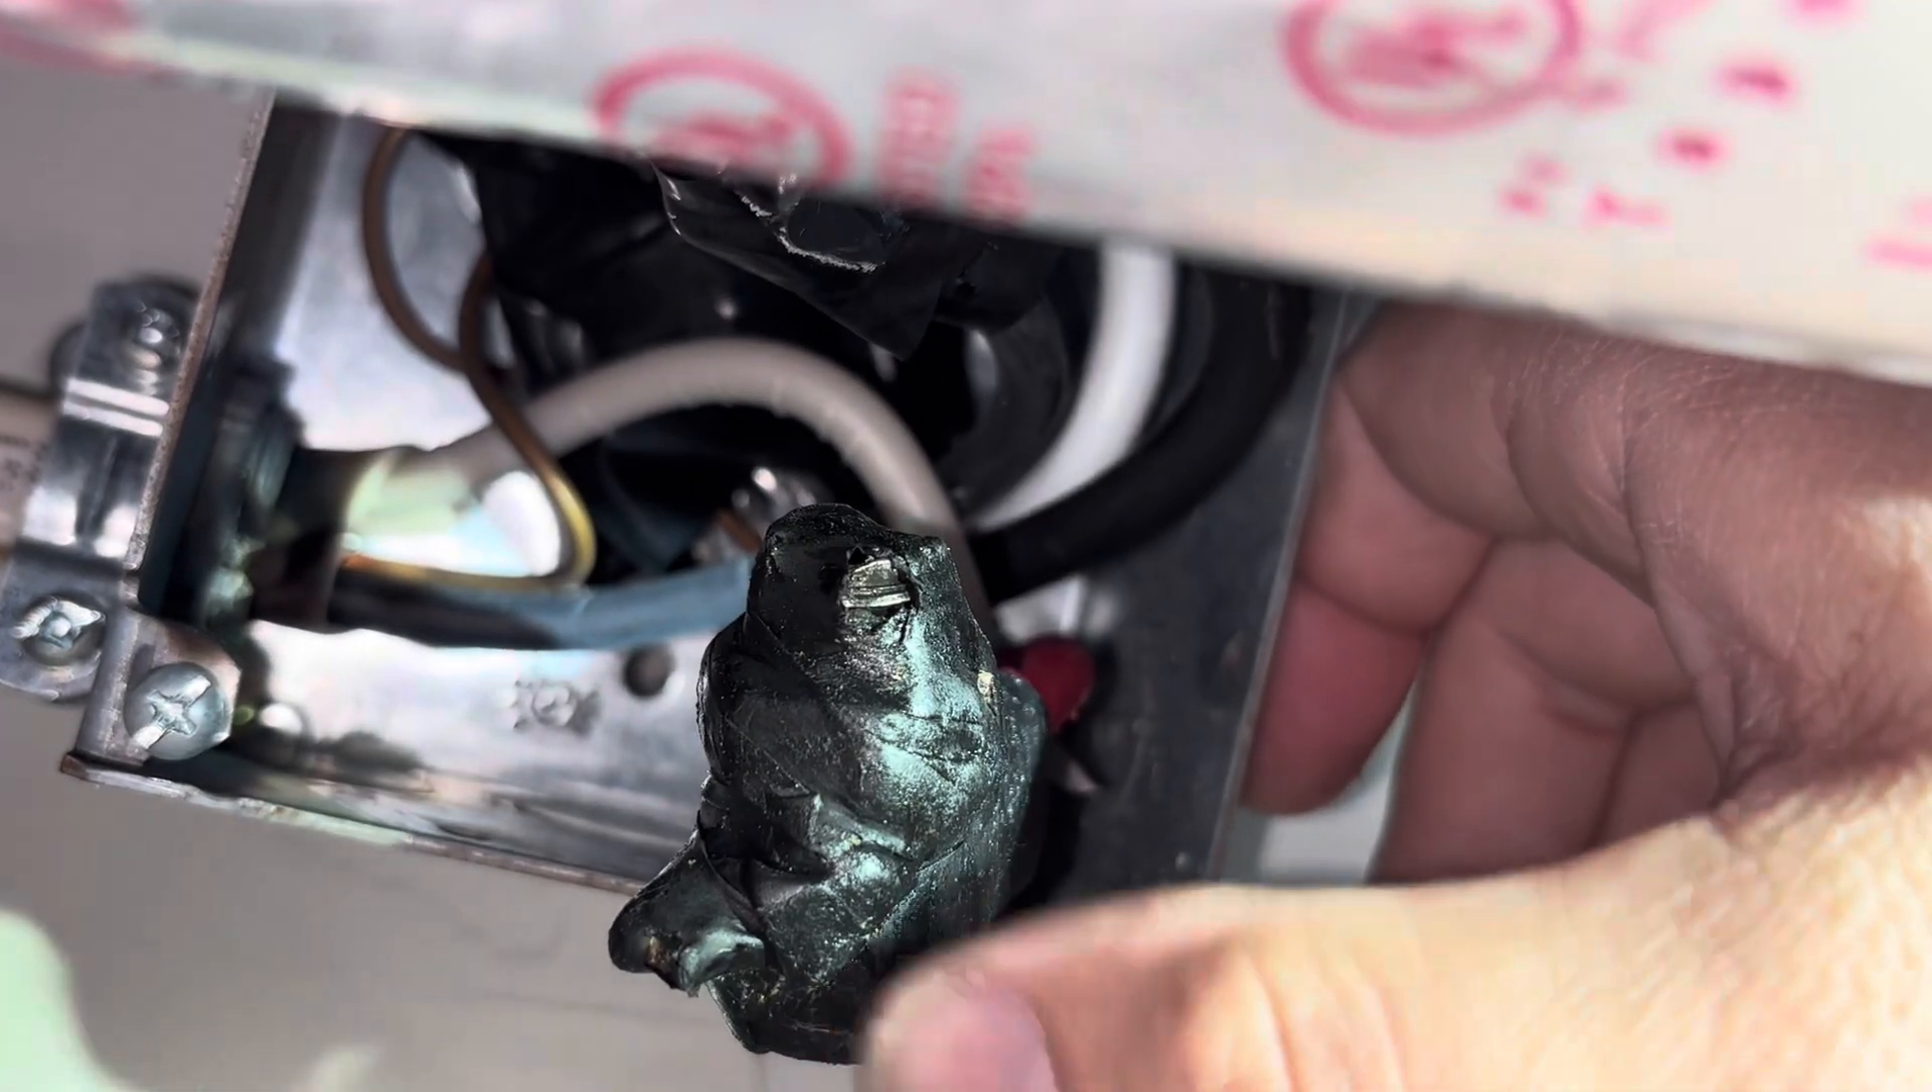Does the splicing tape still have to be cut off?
Yes.